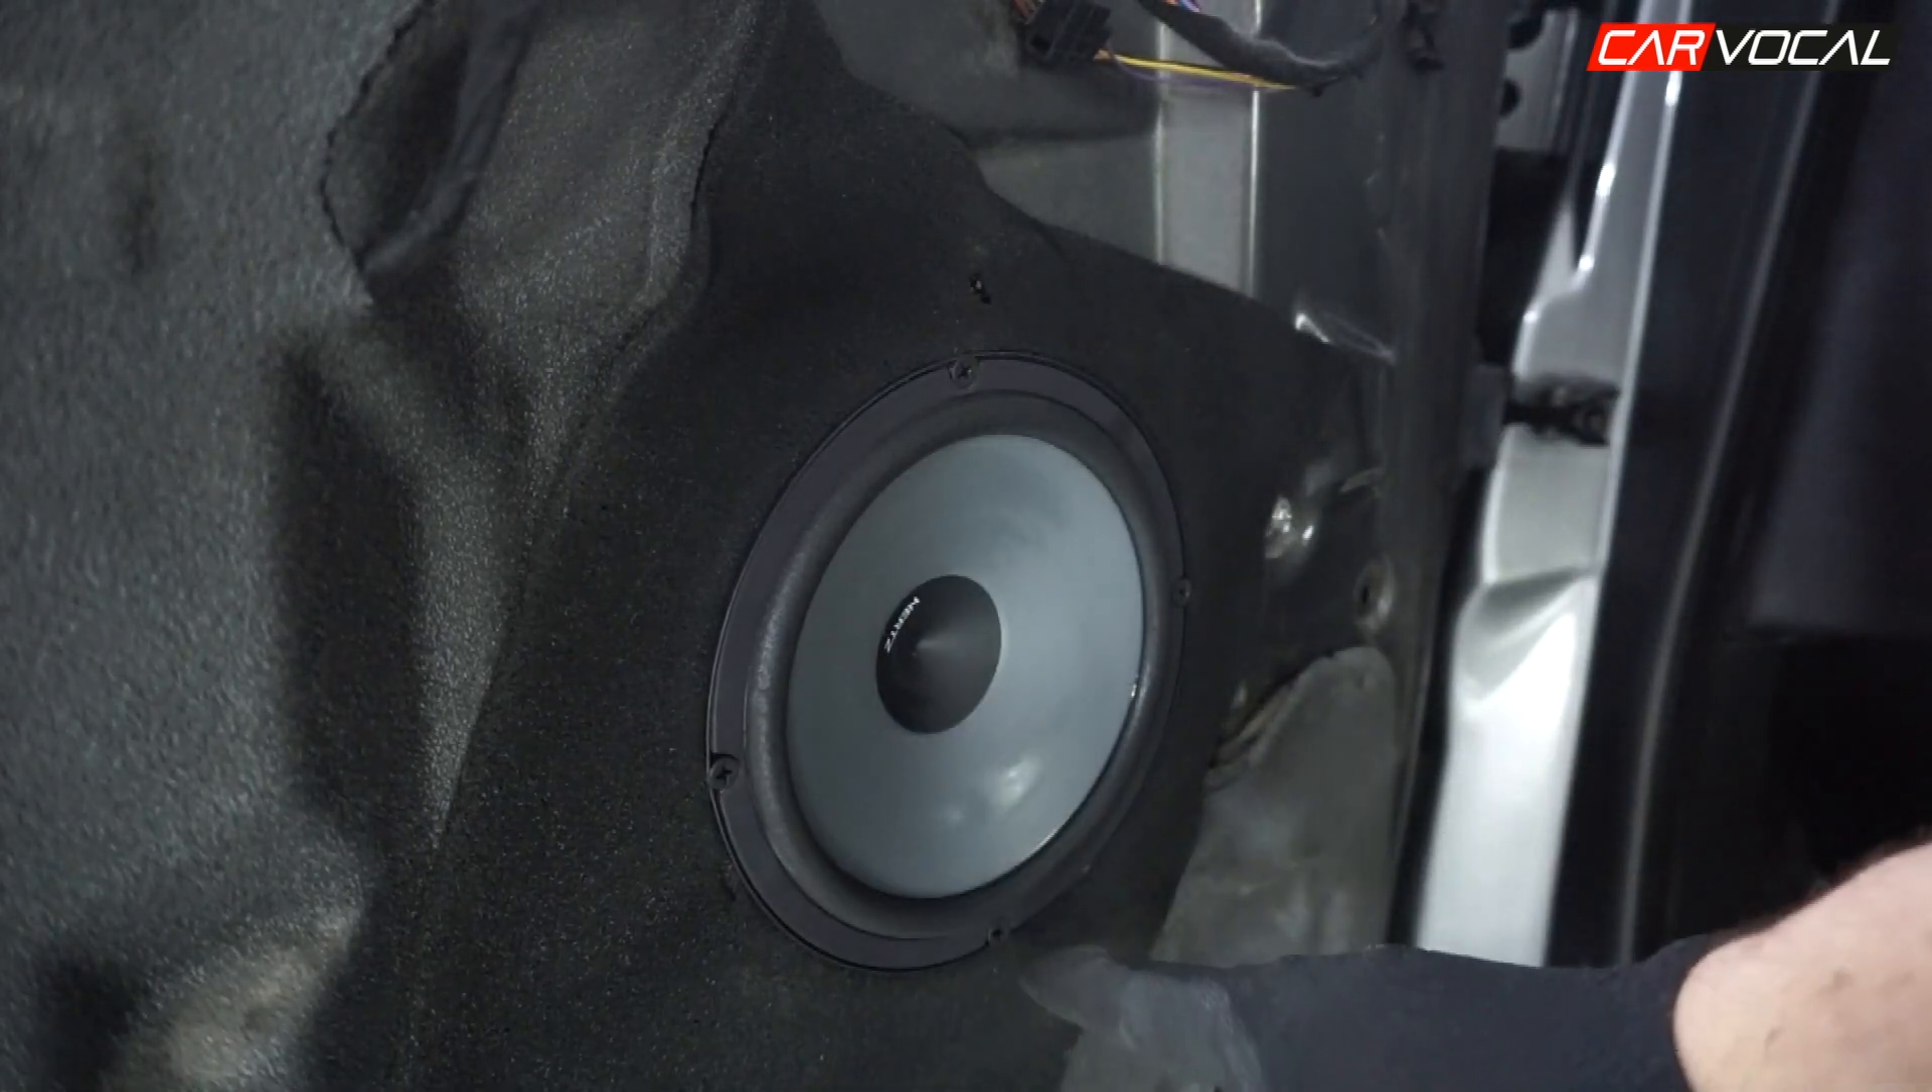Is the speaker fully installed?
Yes.